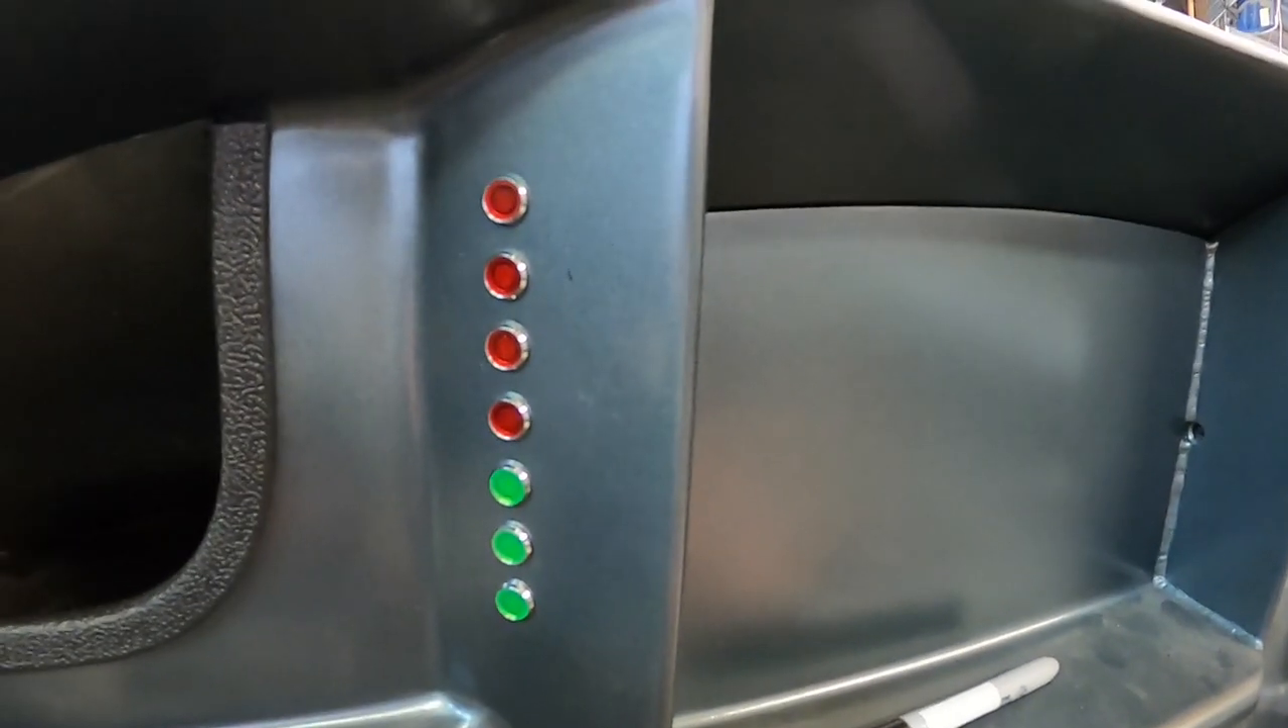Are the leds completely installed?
Yes.